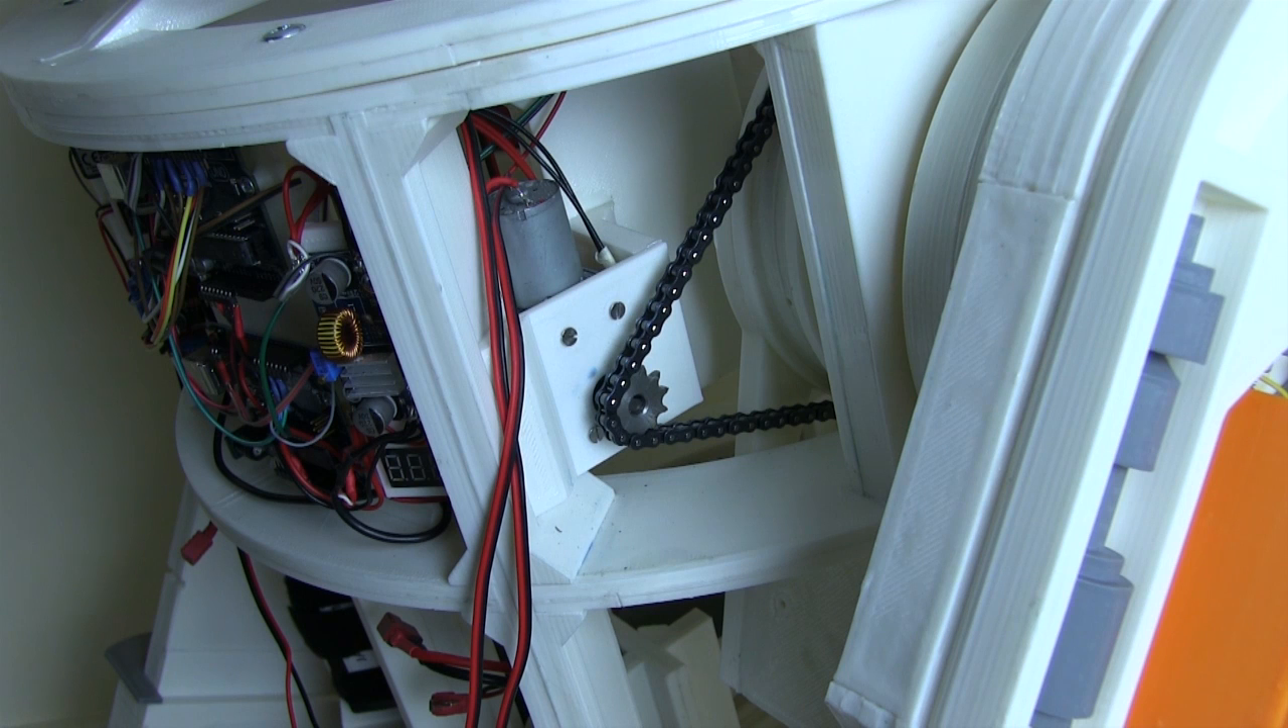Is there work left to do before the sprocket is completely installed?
No.